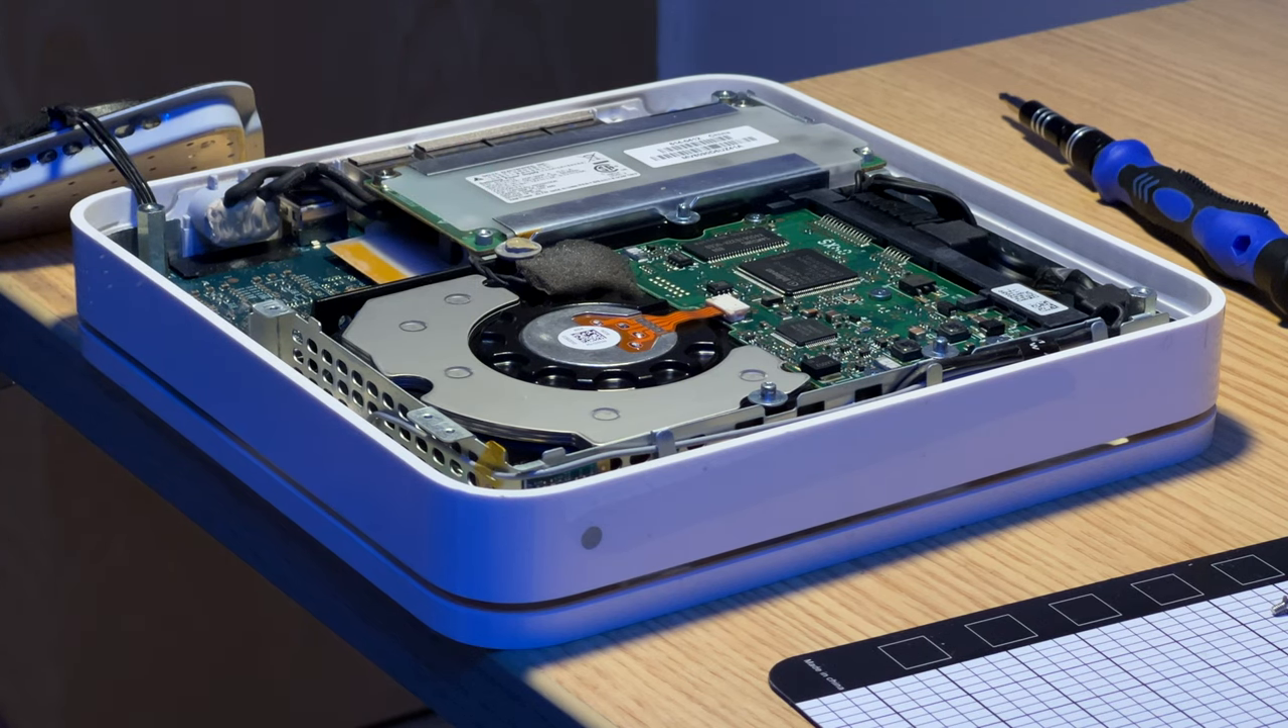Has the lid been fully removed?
Yes.